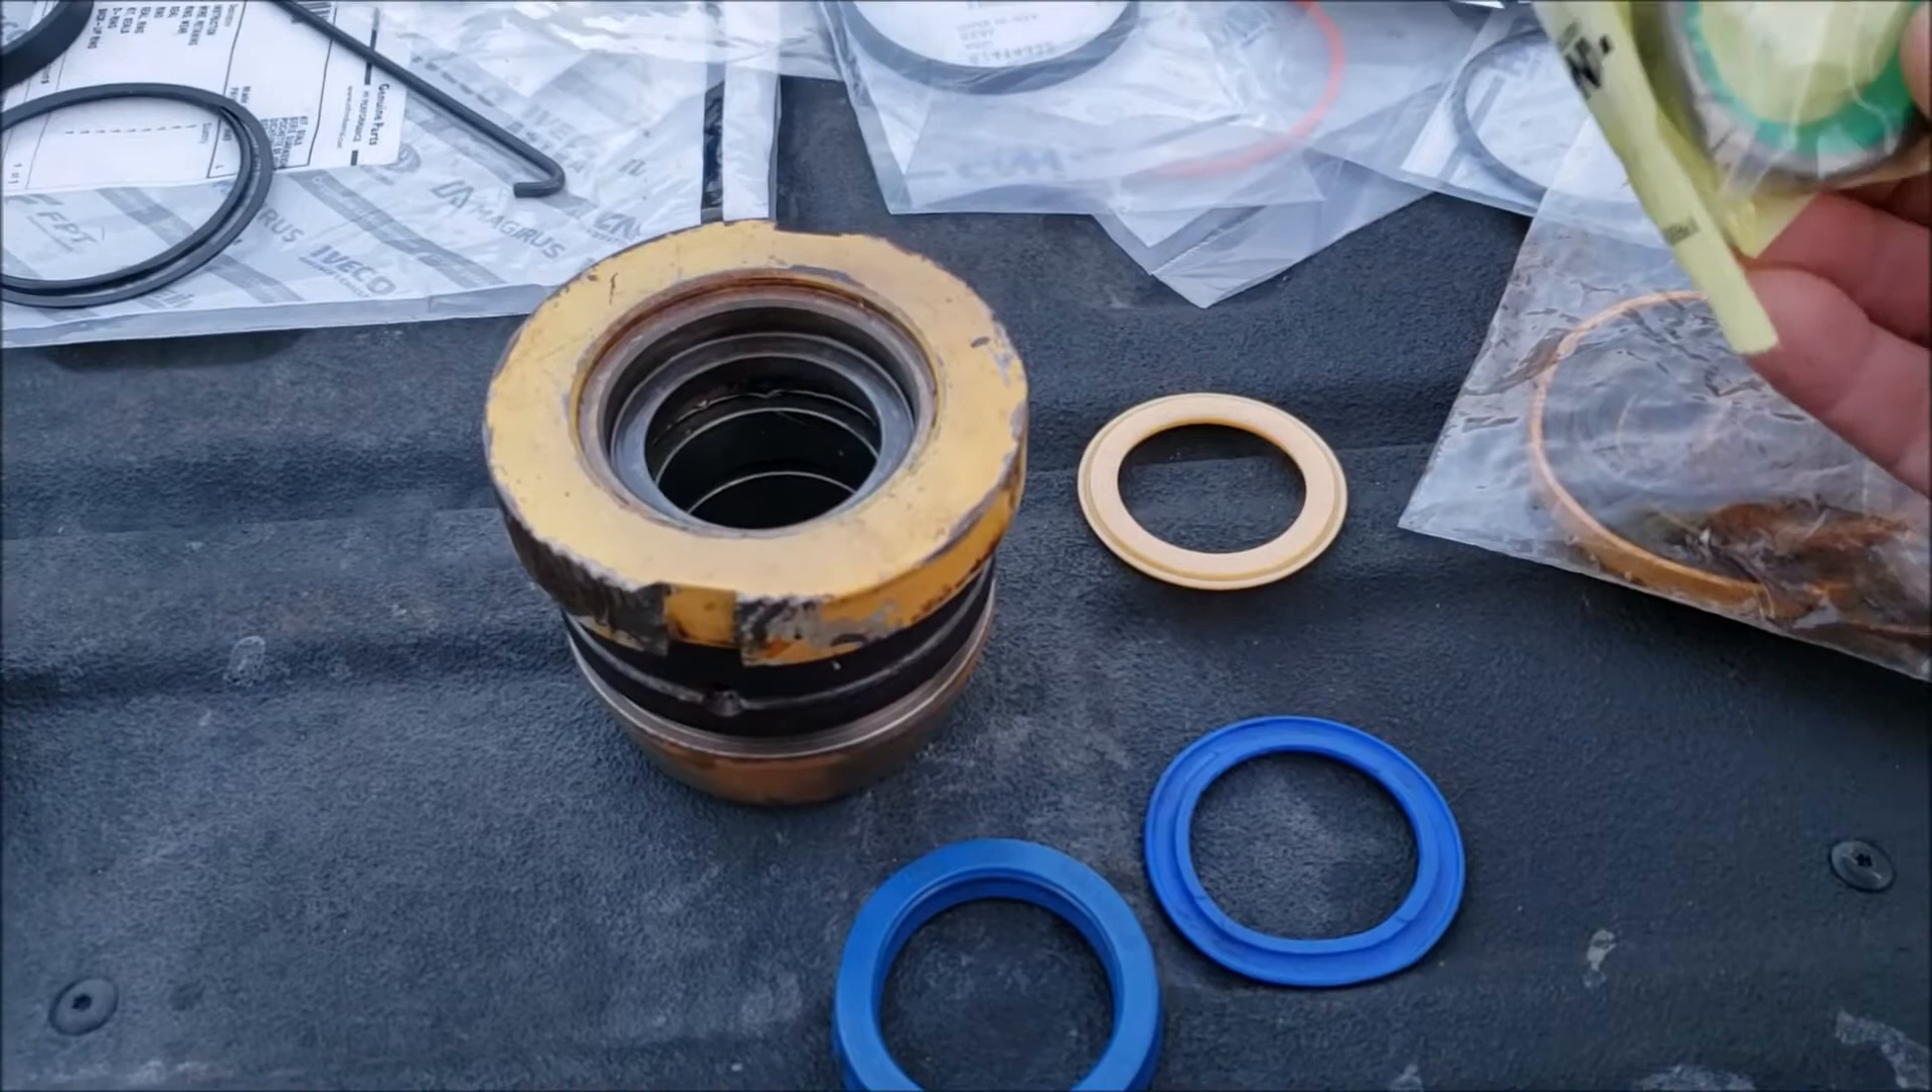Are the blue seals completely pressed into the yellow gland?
No.